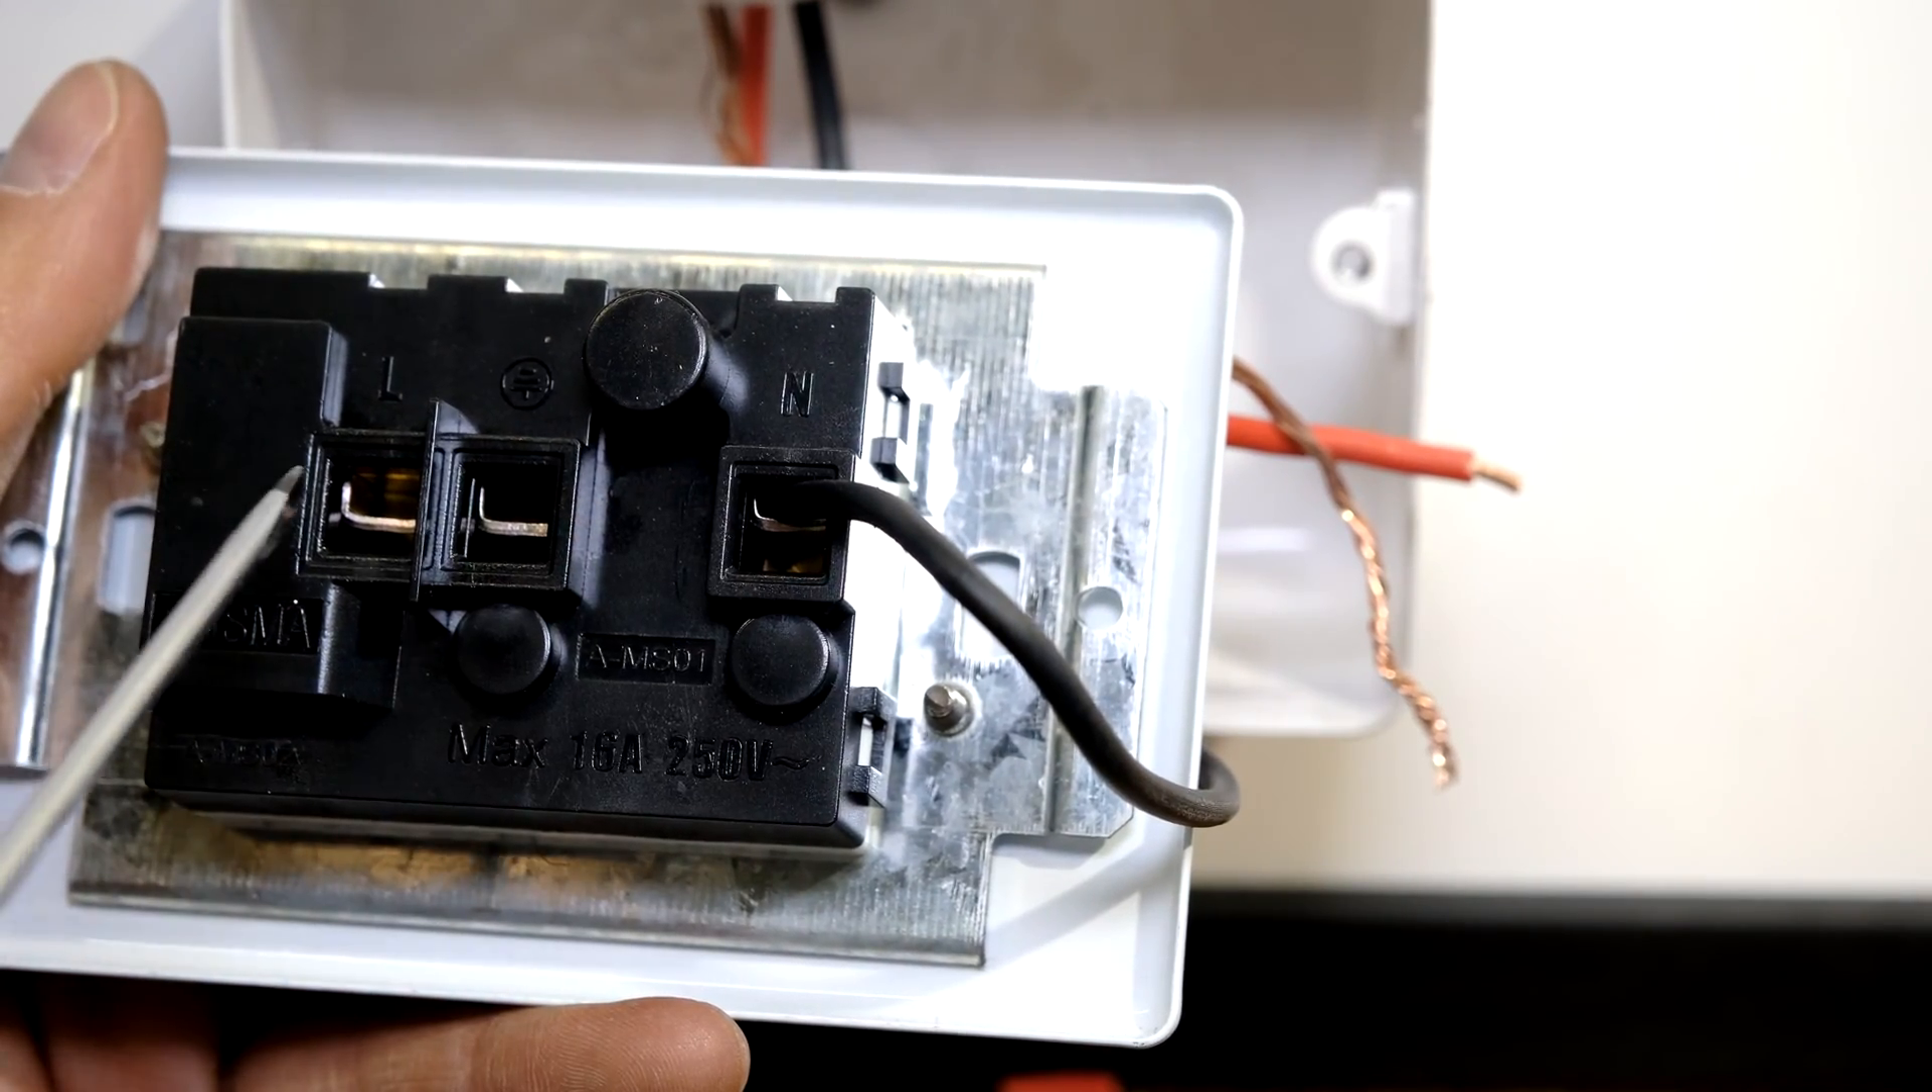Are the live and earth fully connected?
No.